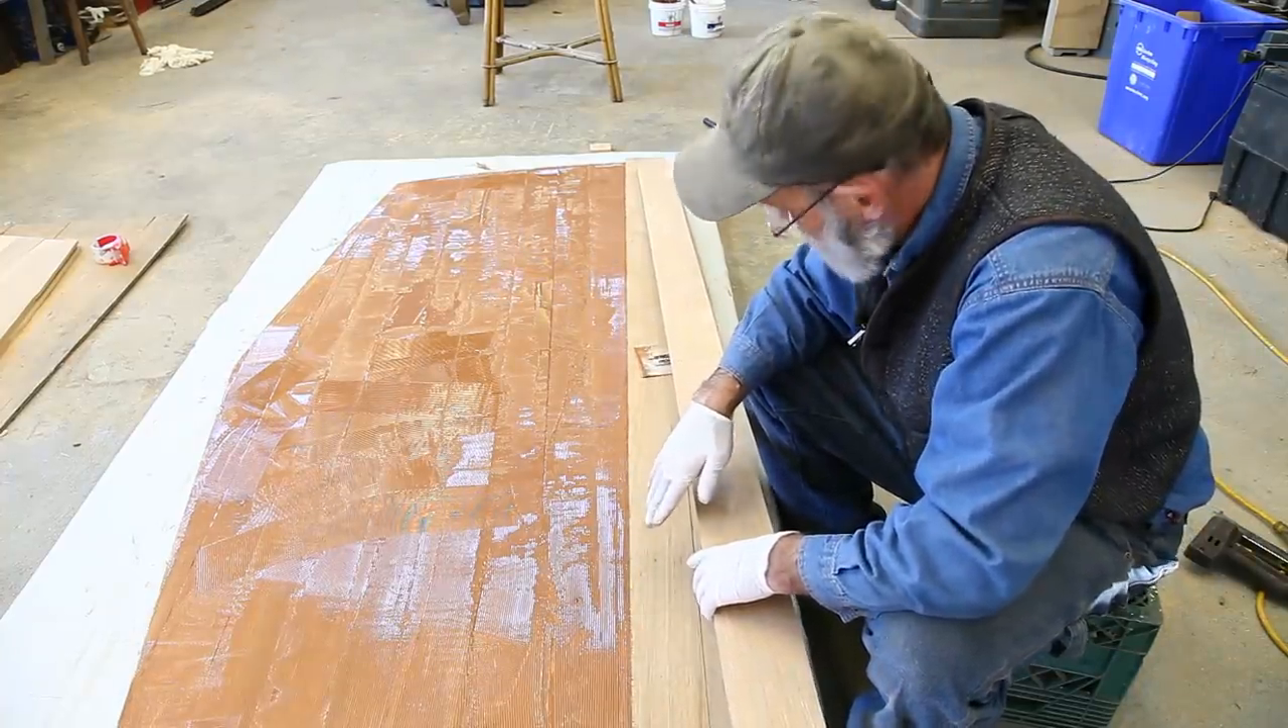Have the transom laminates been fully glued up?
No.